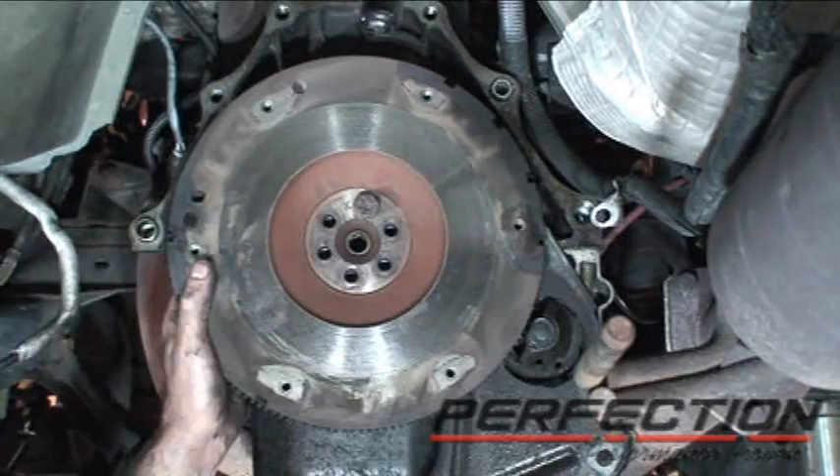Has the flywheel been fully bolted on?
No.